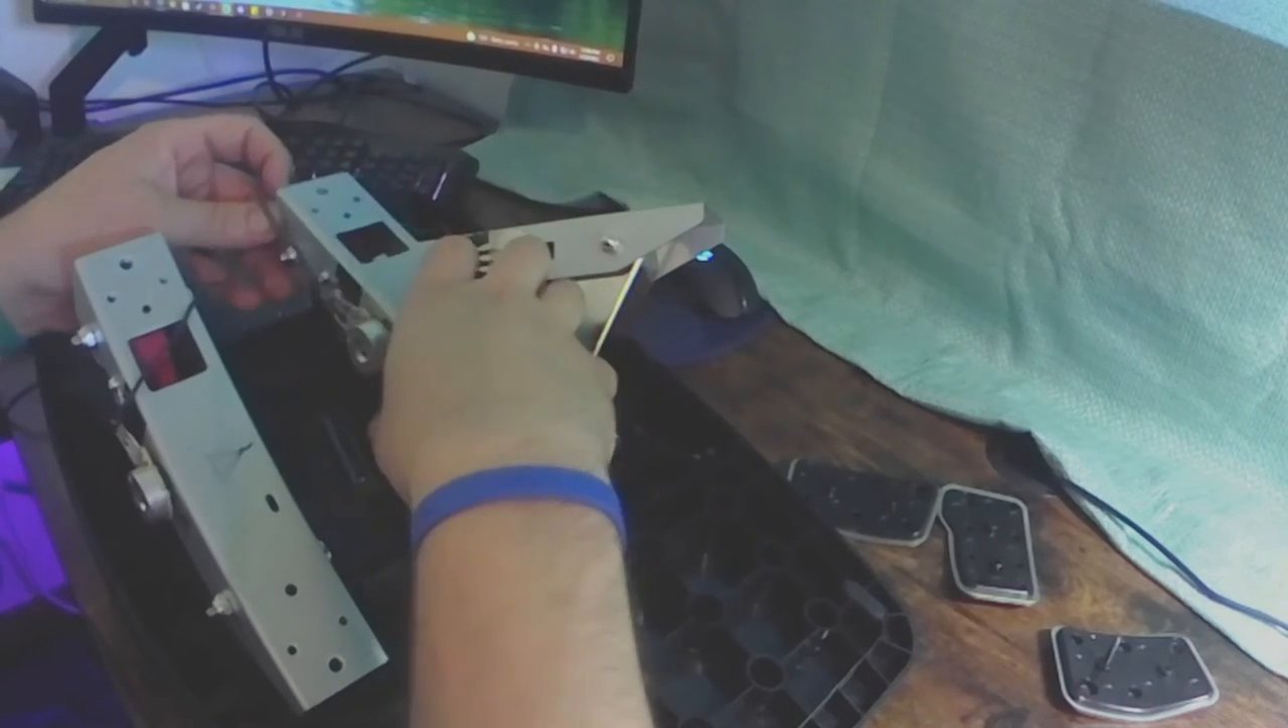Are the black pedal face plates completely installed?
No.